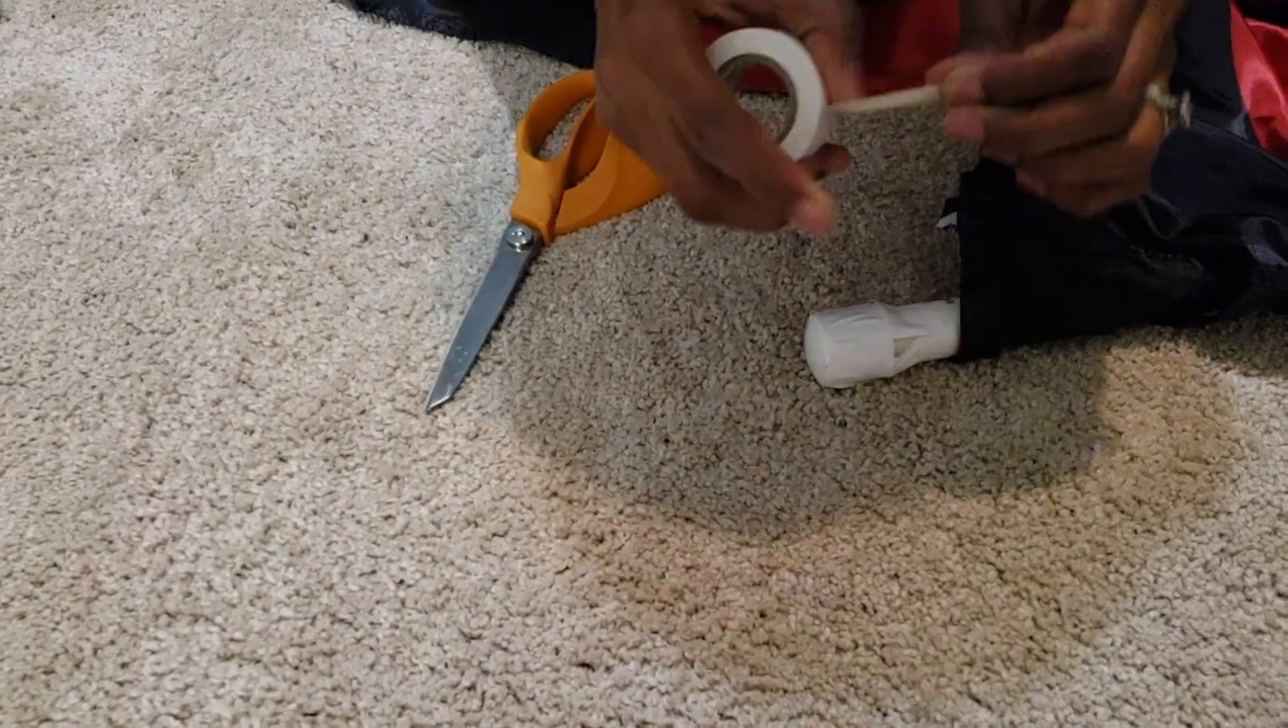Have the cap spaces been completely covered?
No.